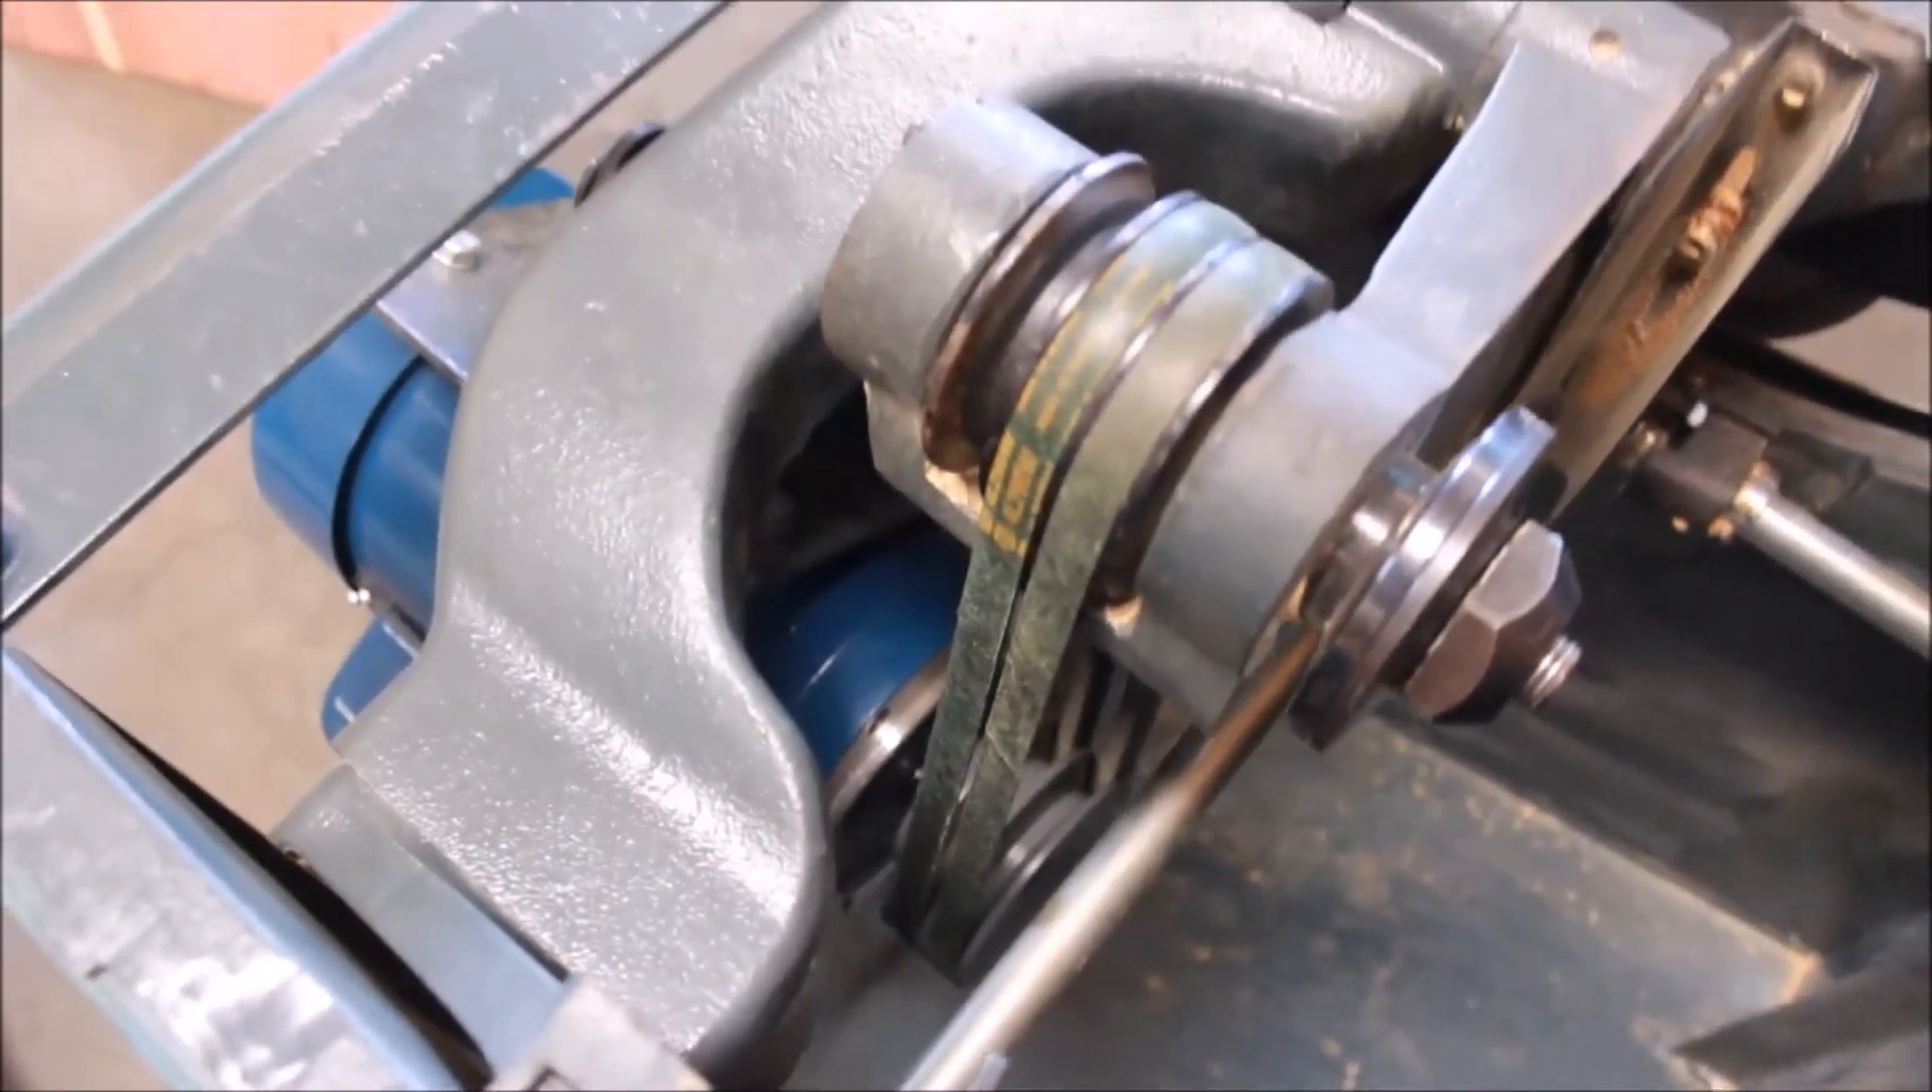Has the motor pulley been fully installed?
Yes.